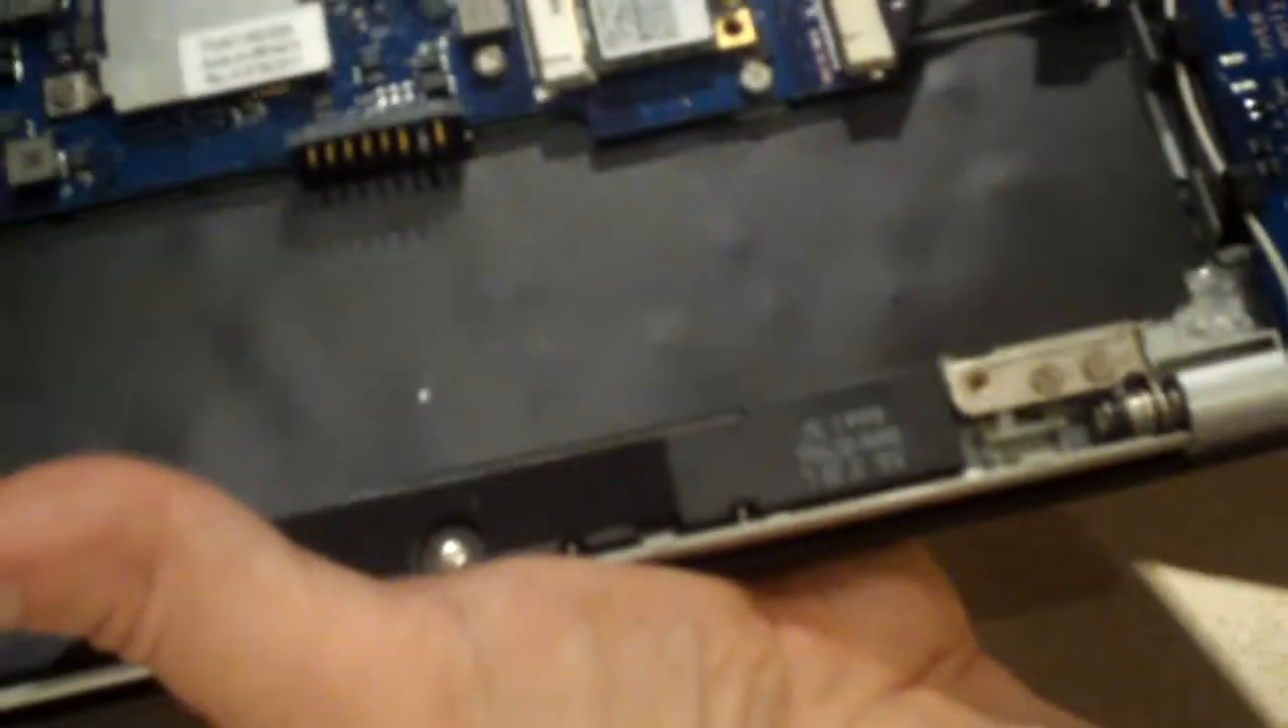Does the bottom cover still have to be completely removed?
No.